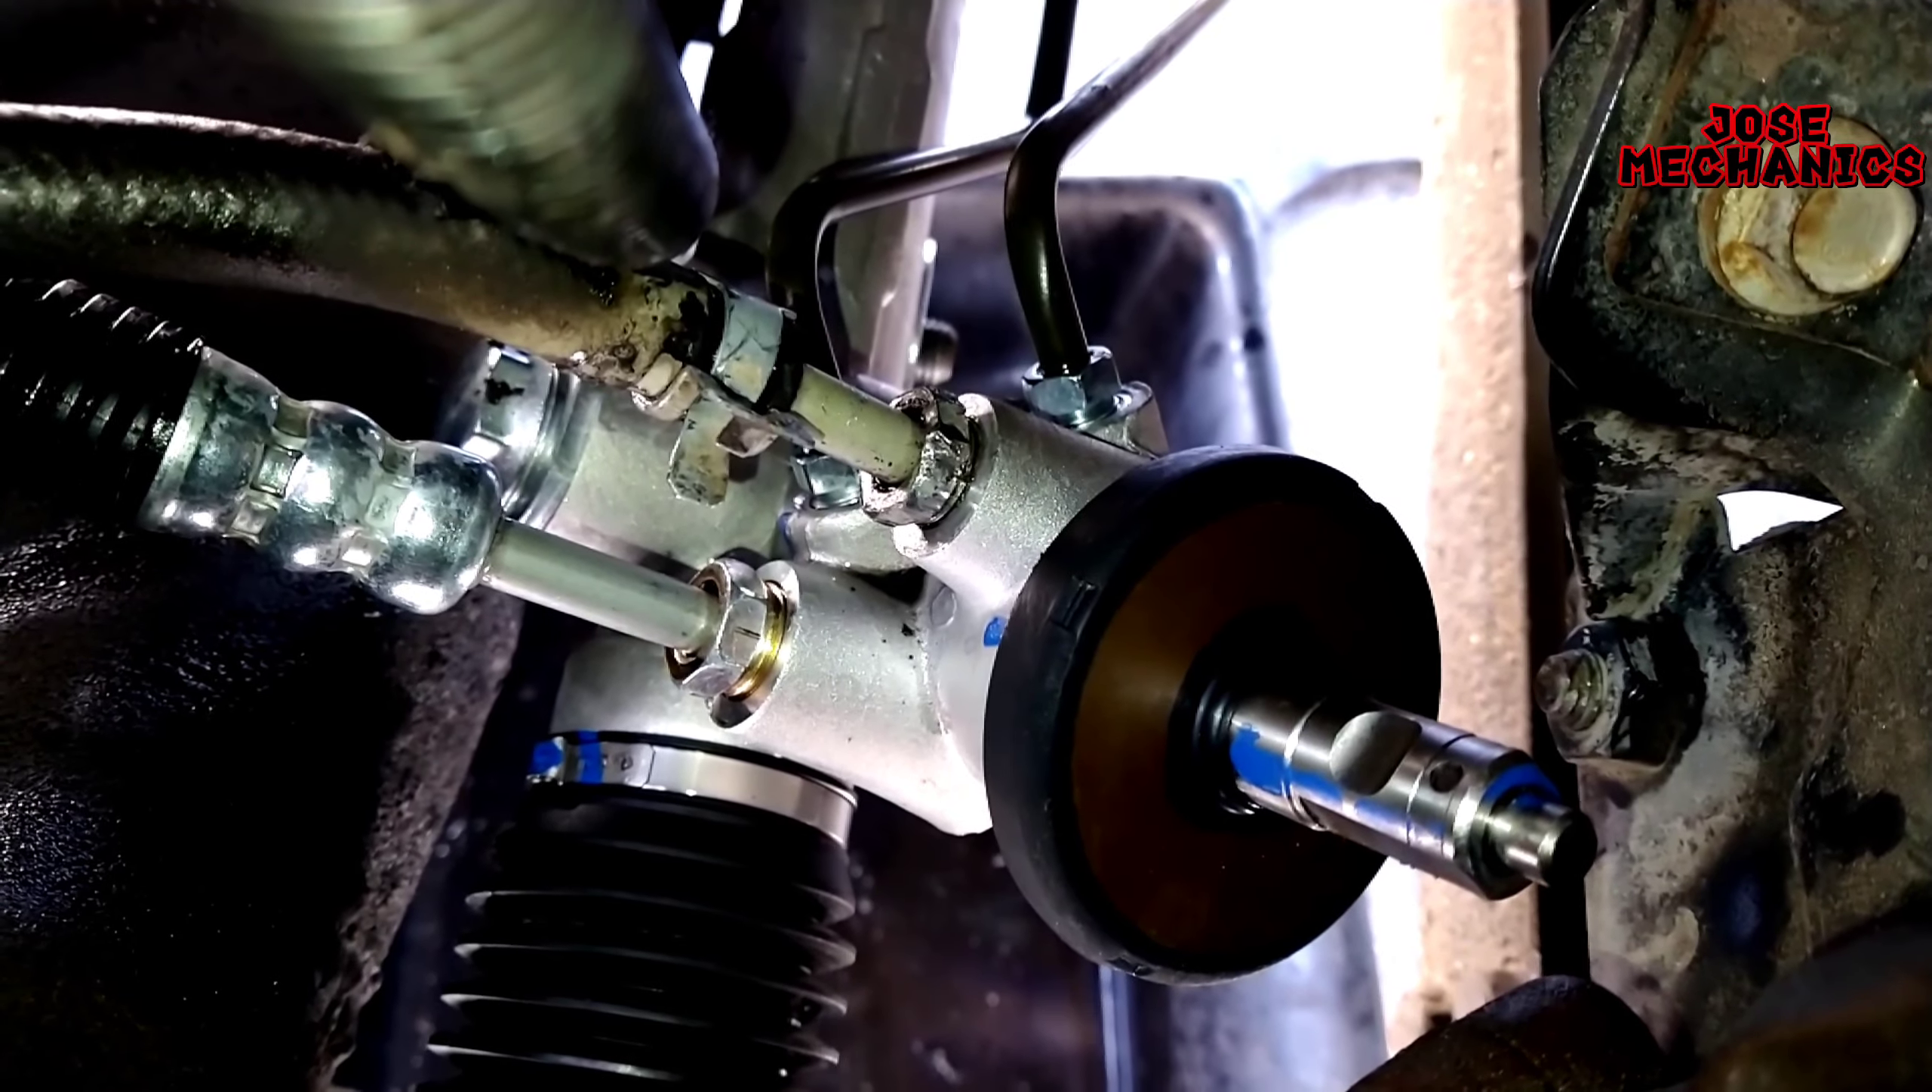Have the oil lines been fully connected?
Yes.